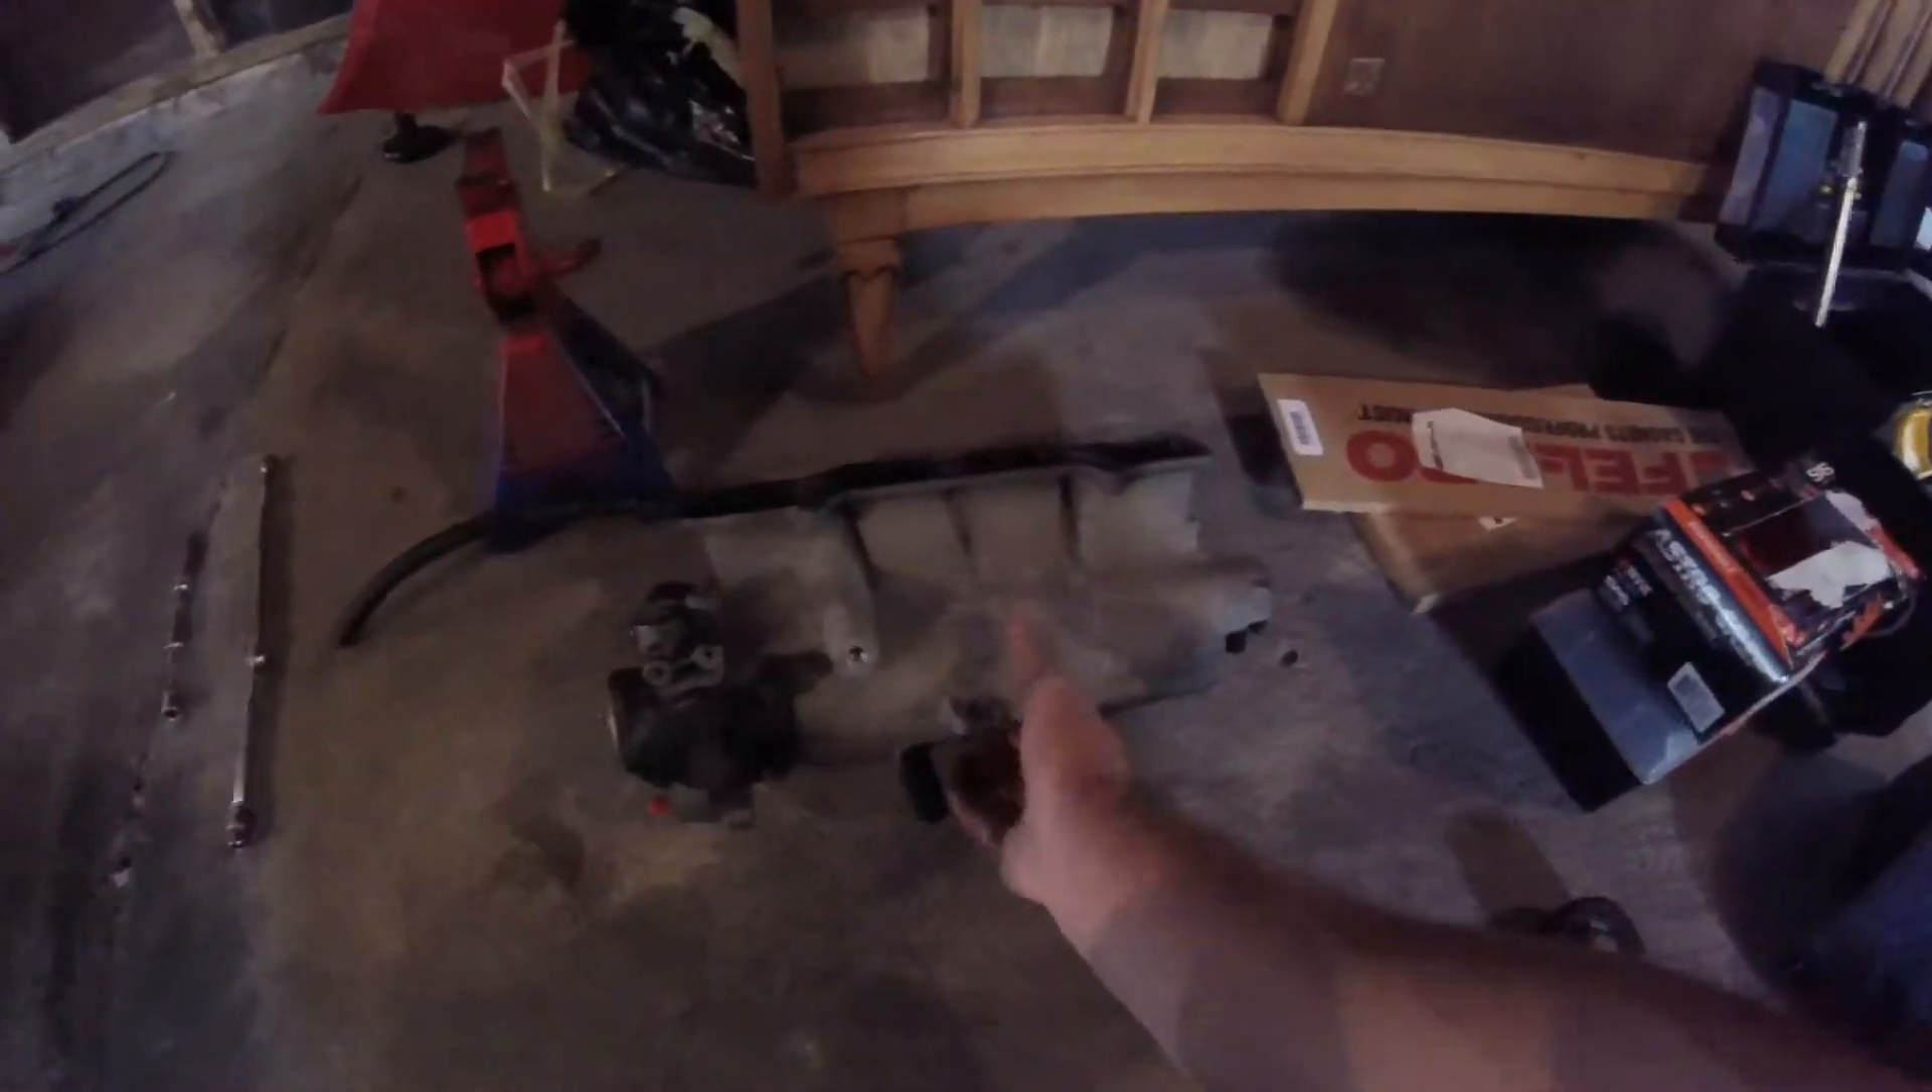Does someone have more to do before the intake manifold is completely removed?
No.